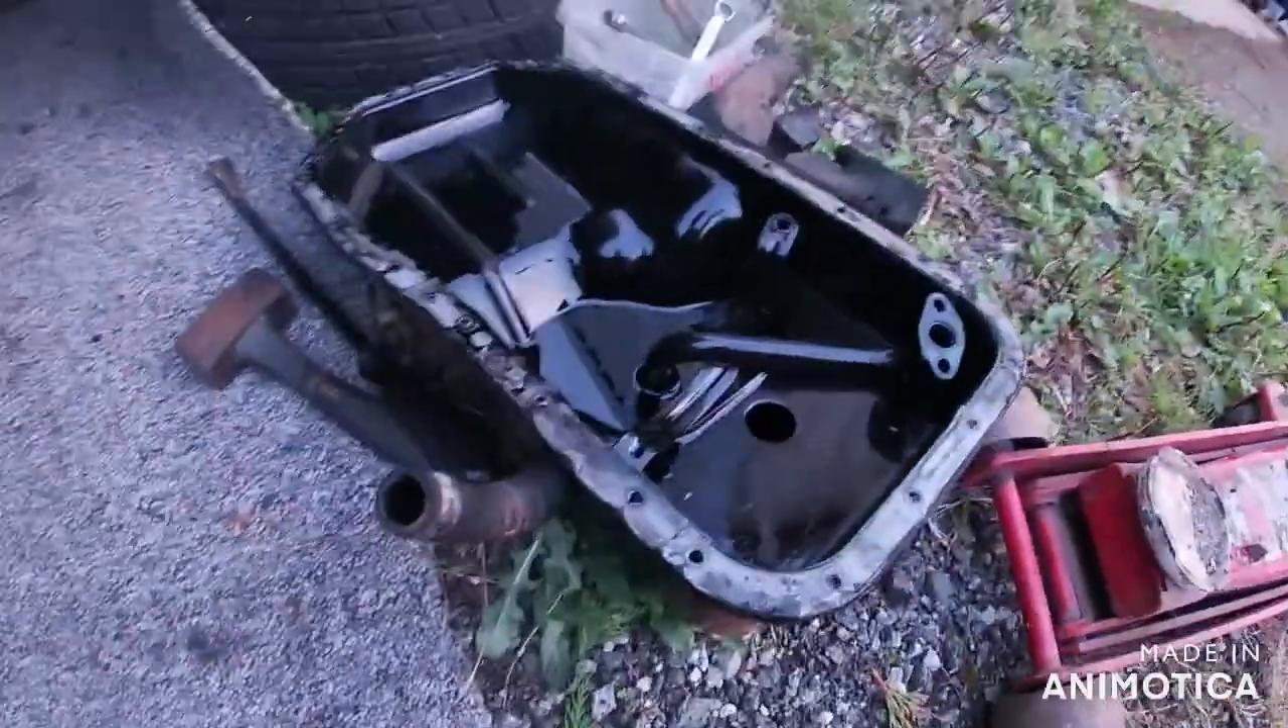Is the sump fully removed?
Yes.